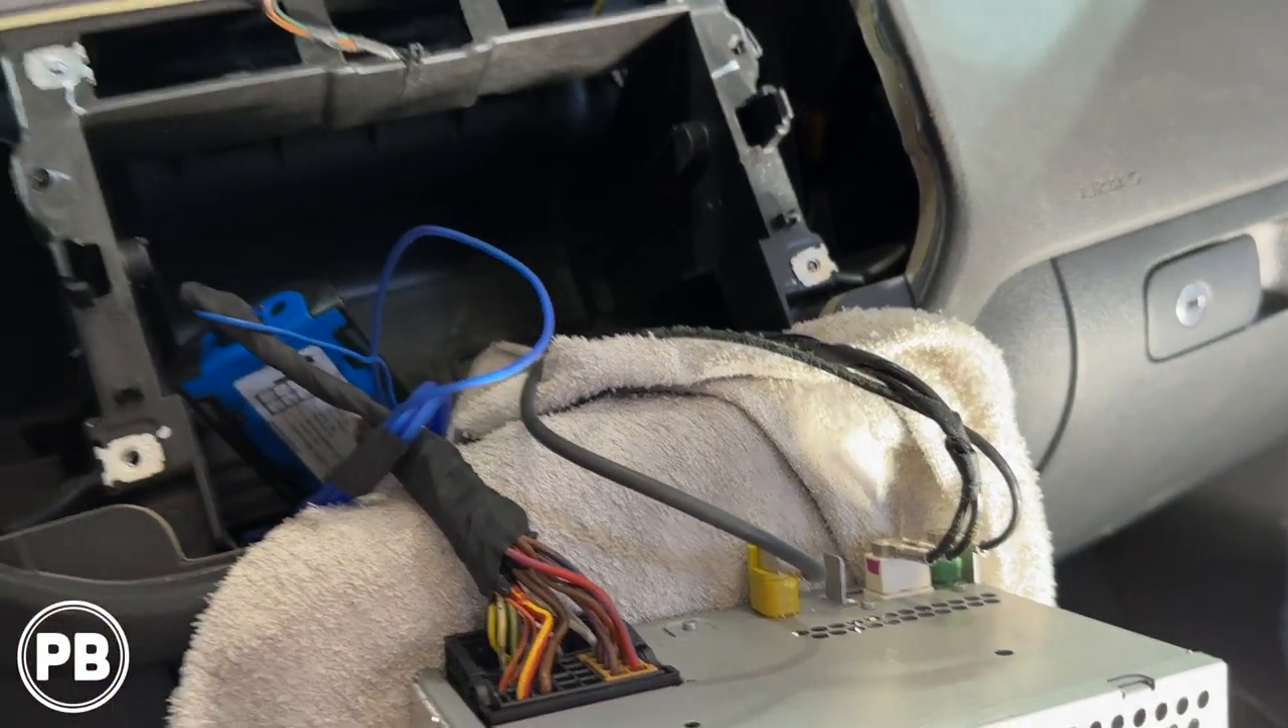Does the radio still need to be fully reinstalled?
Yes.